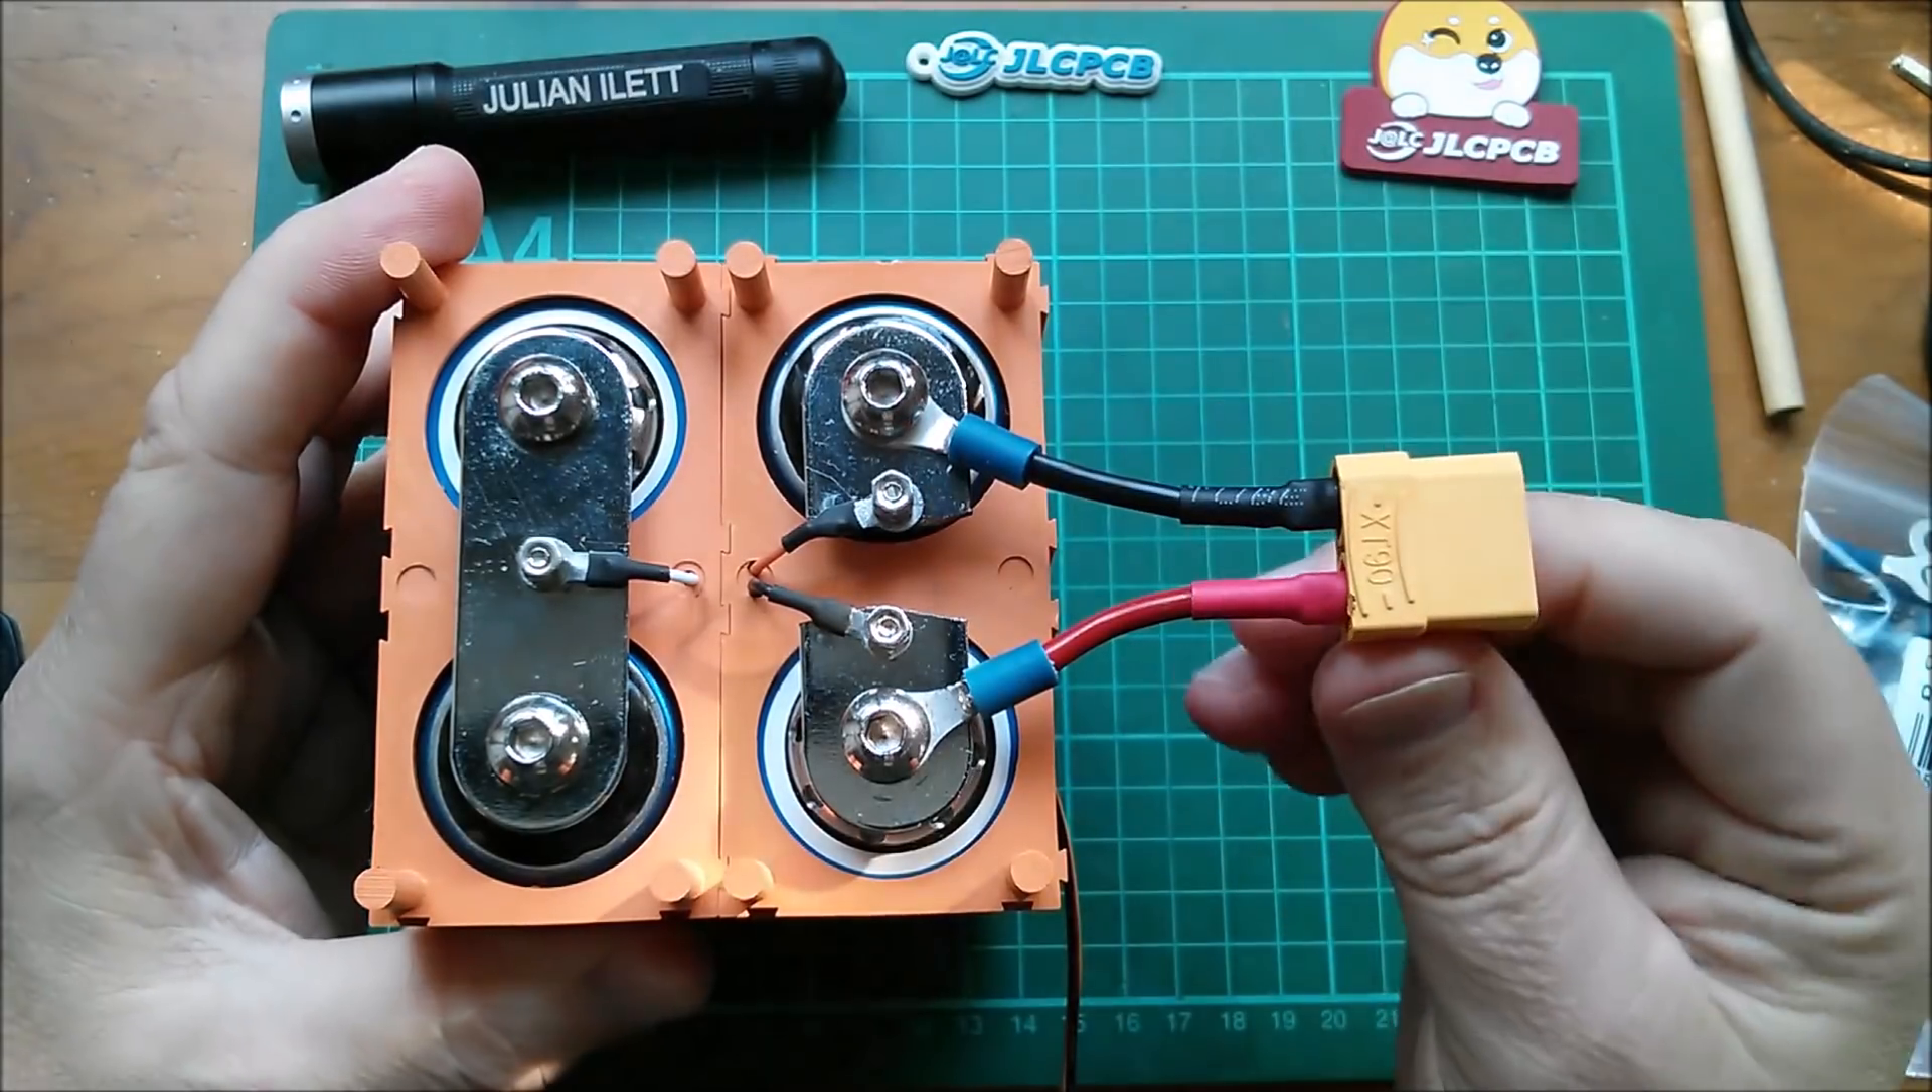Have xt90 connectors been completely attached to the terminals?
Yes.